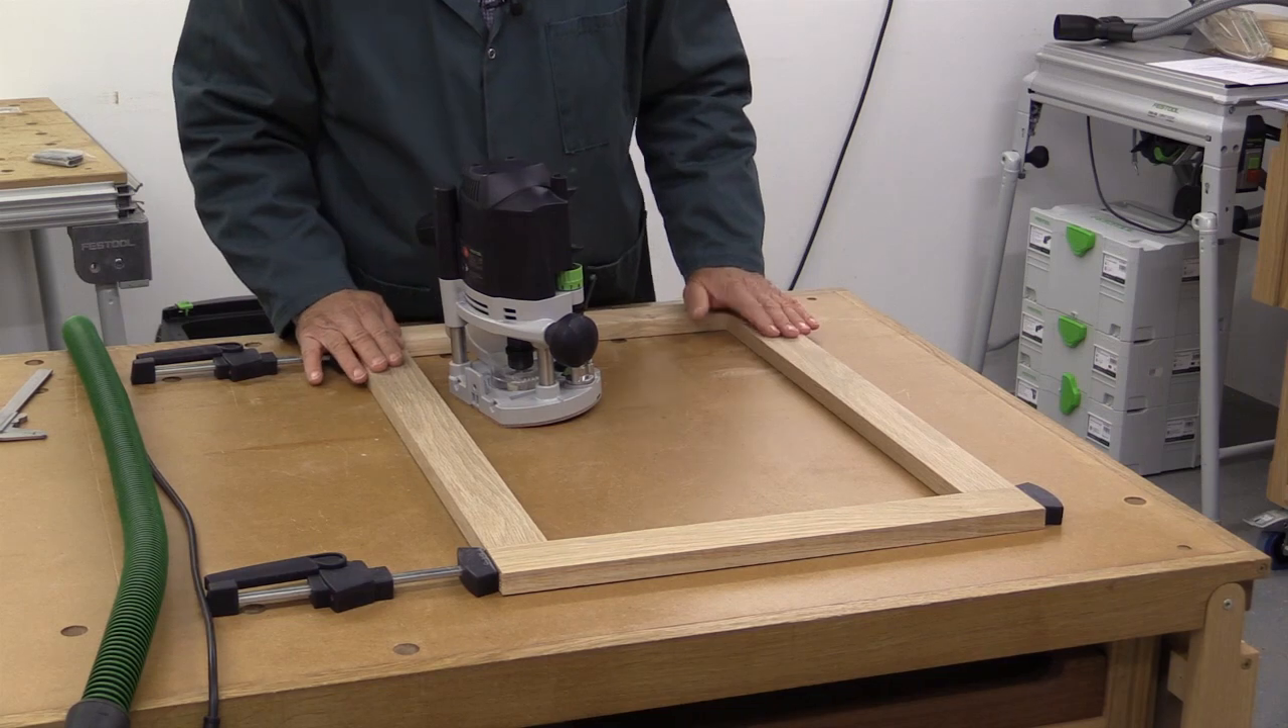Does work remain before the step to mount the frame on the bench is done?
No.